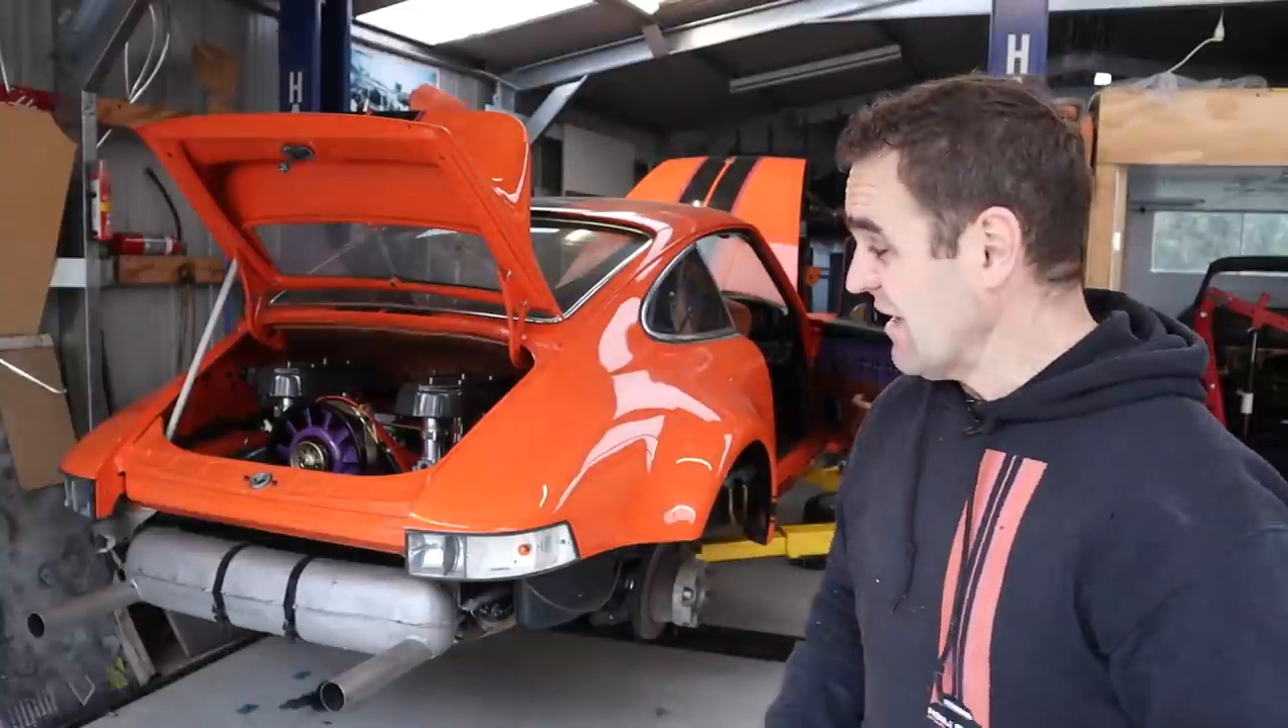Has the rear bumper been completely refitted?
No.